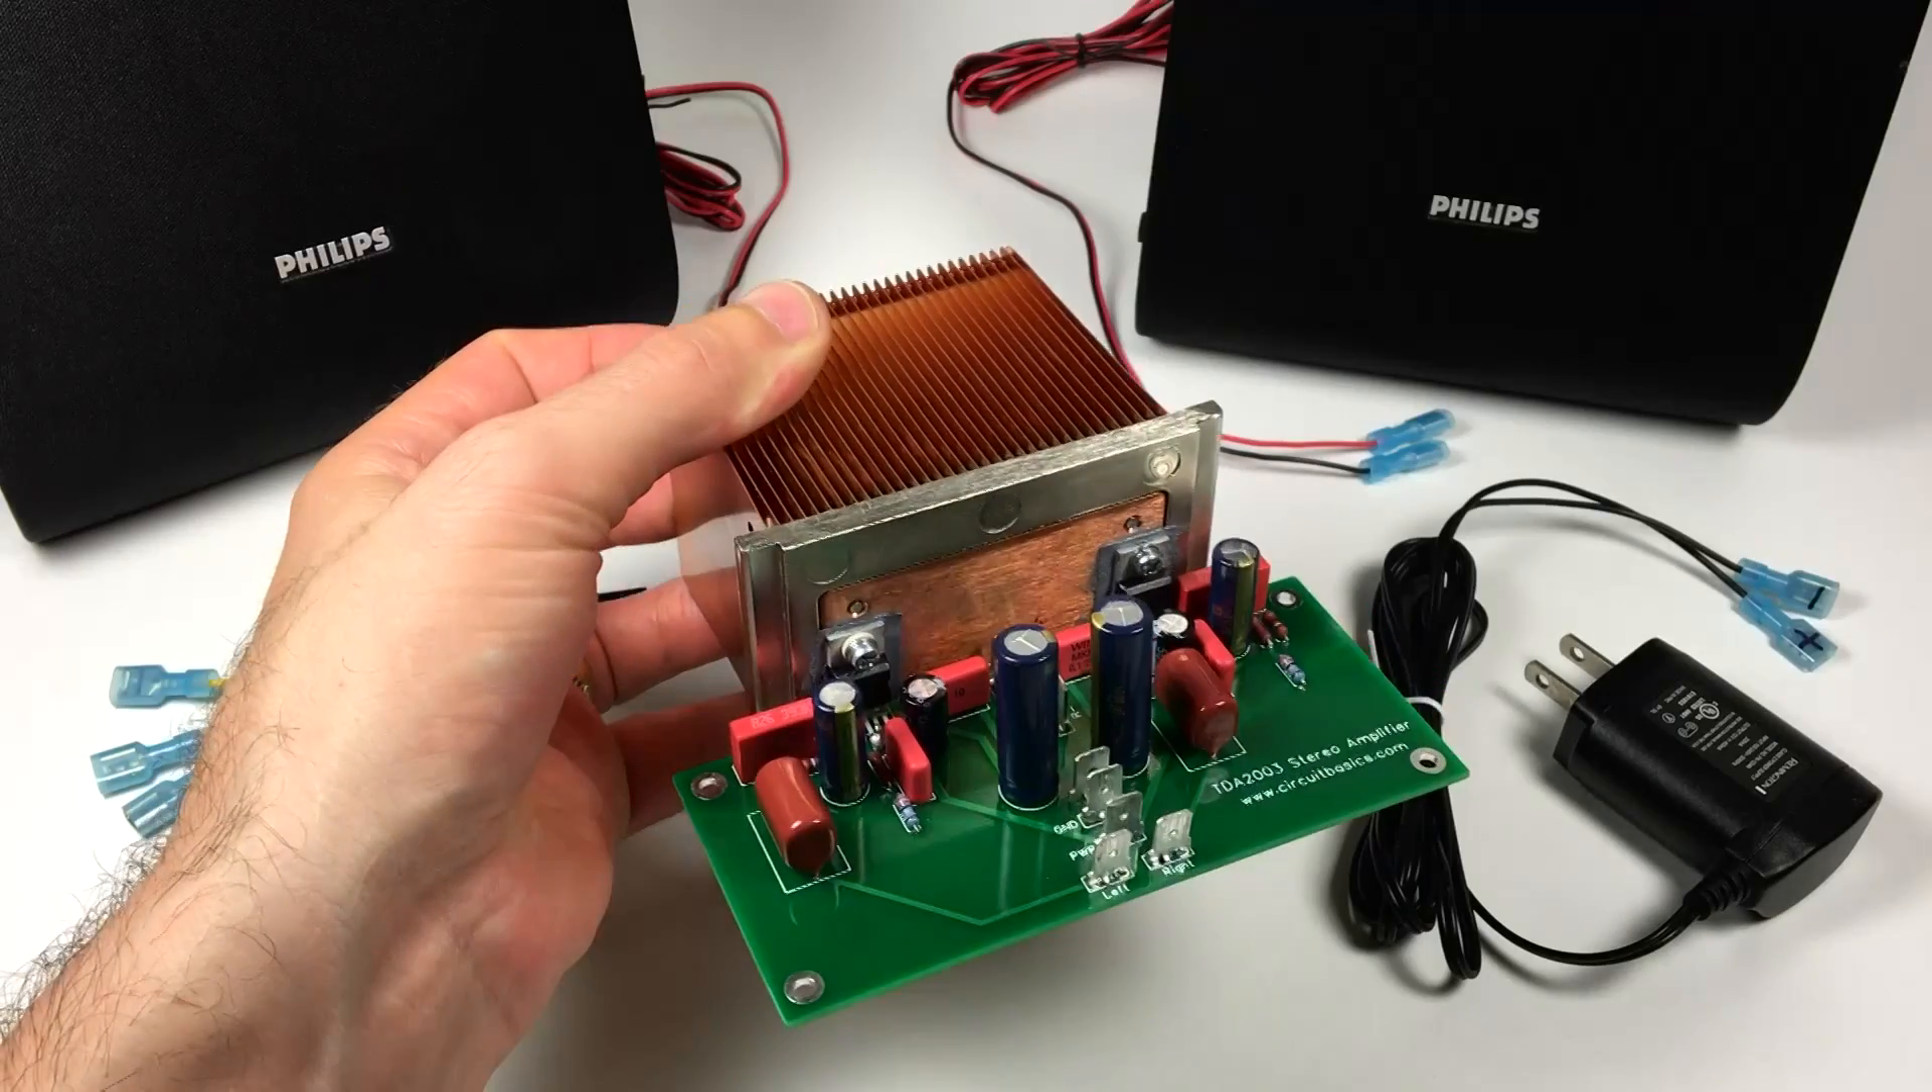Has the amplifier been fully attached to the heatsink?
Yes.